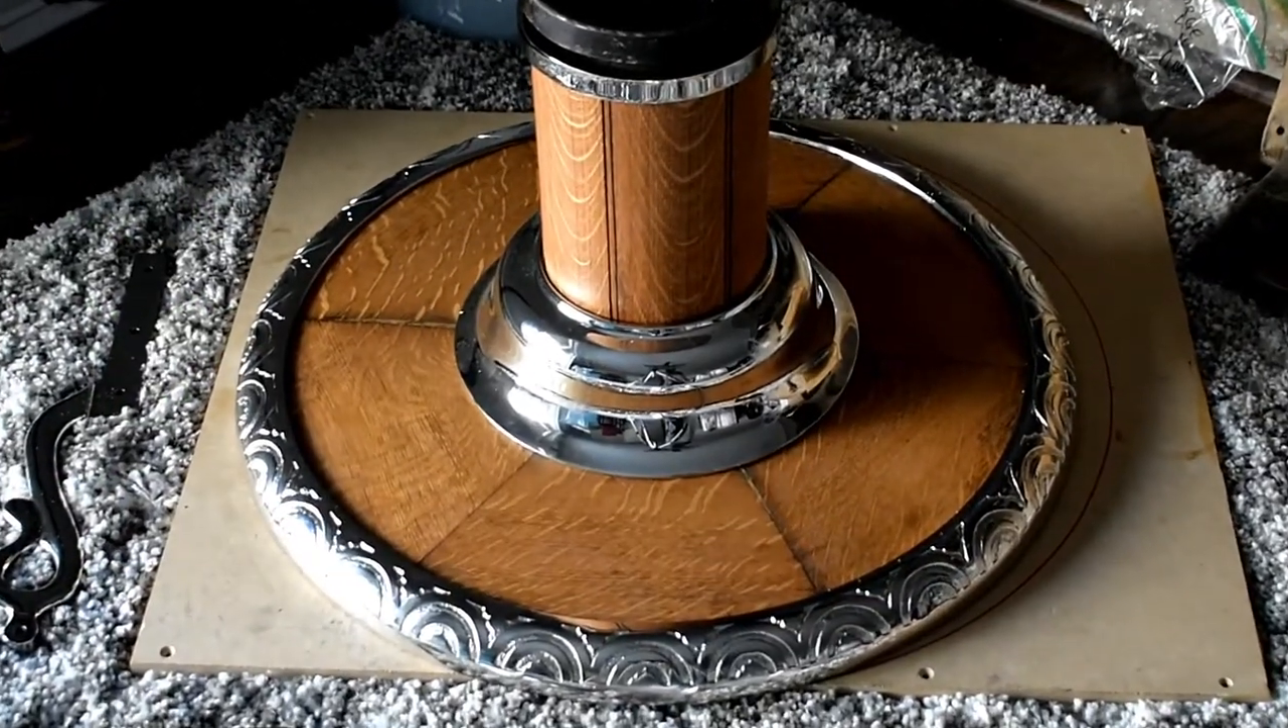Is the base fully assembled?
Yes.